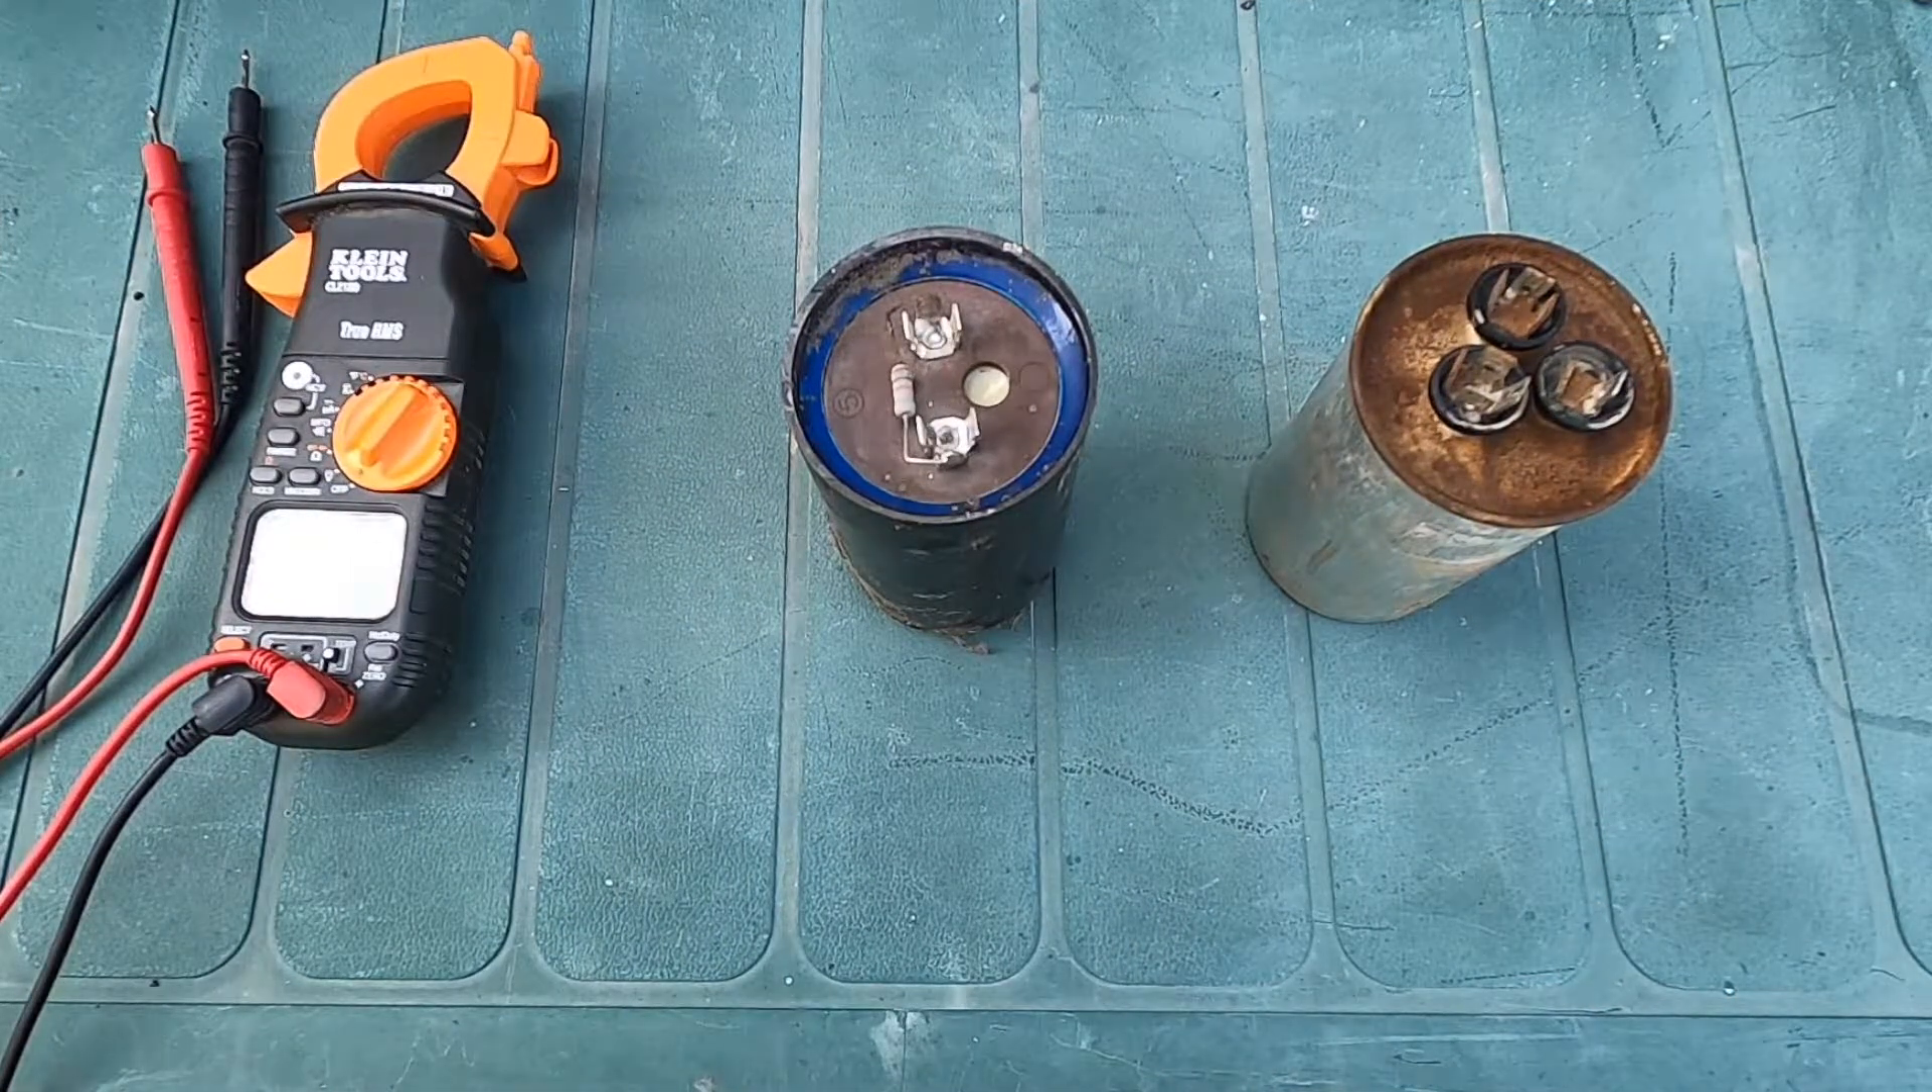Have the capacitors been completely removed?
Yes.